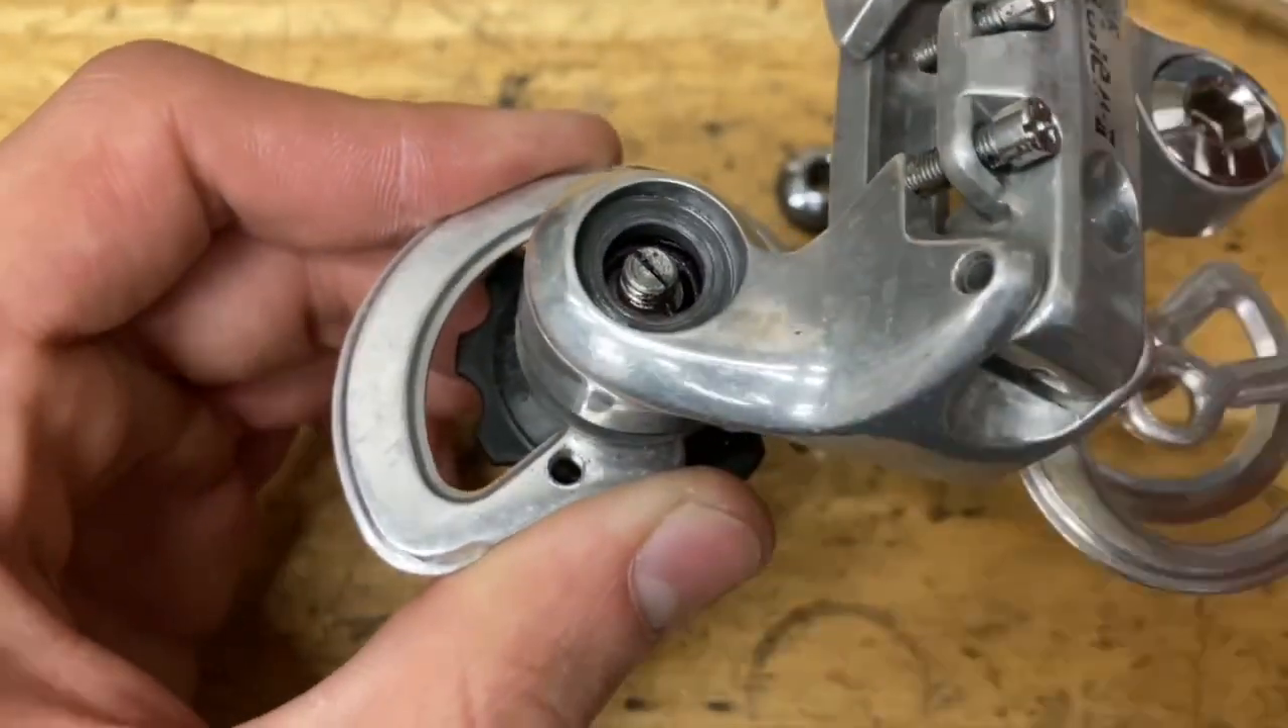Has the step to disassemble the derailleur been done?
No.